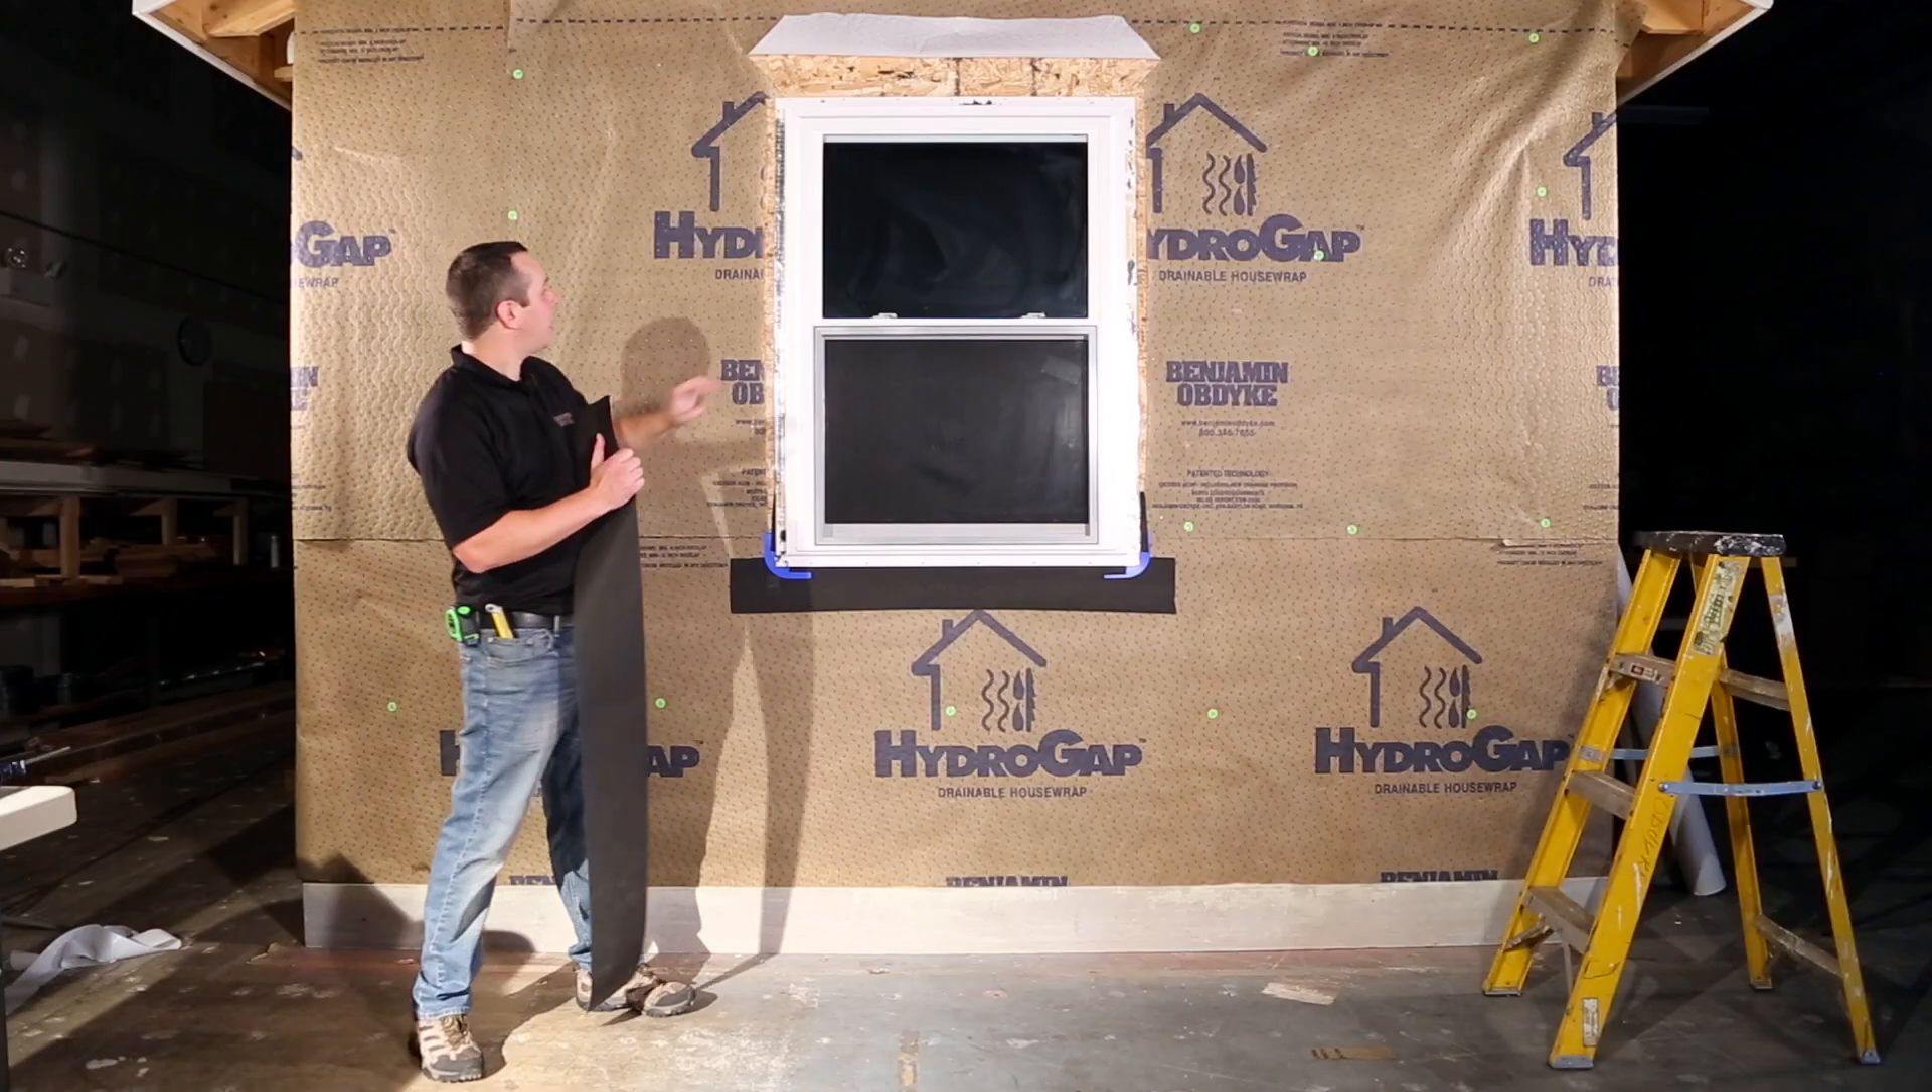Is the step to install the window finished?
Yes.